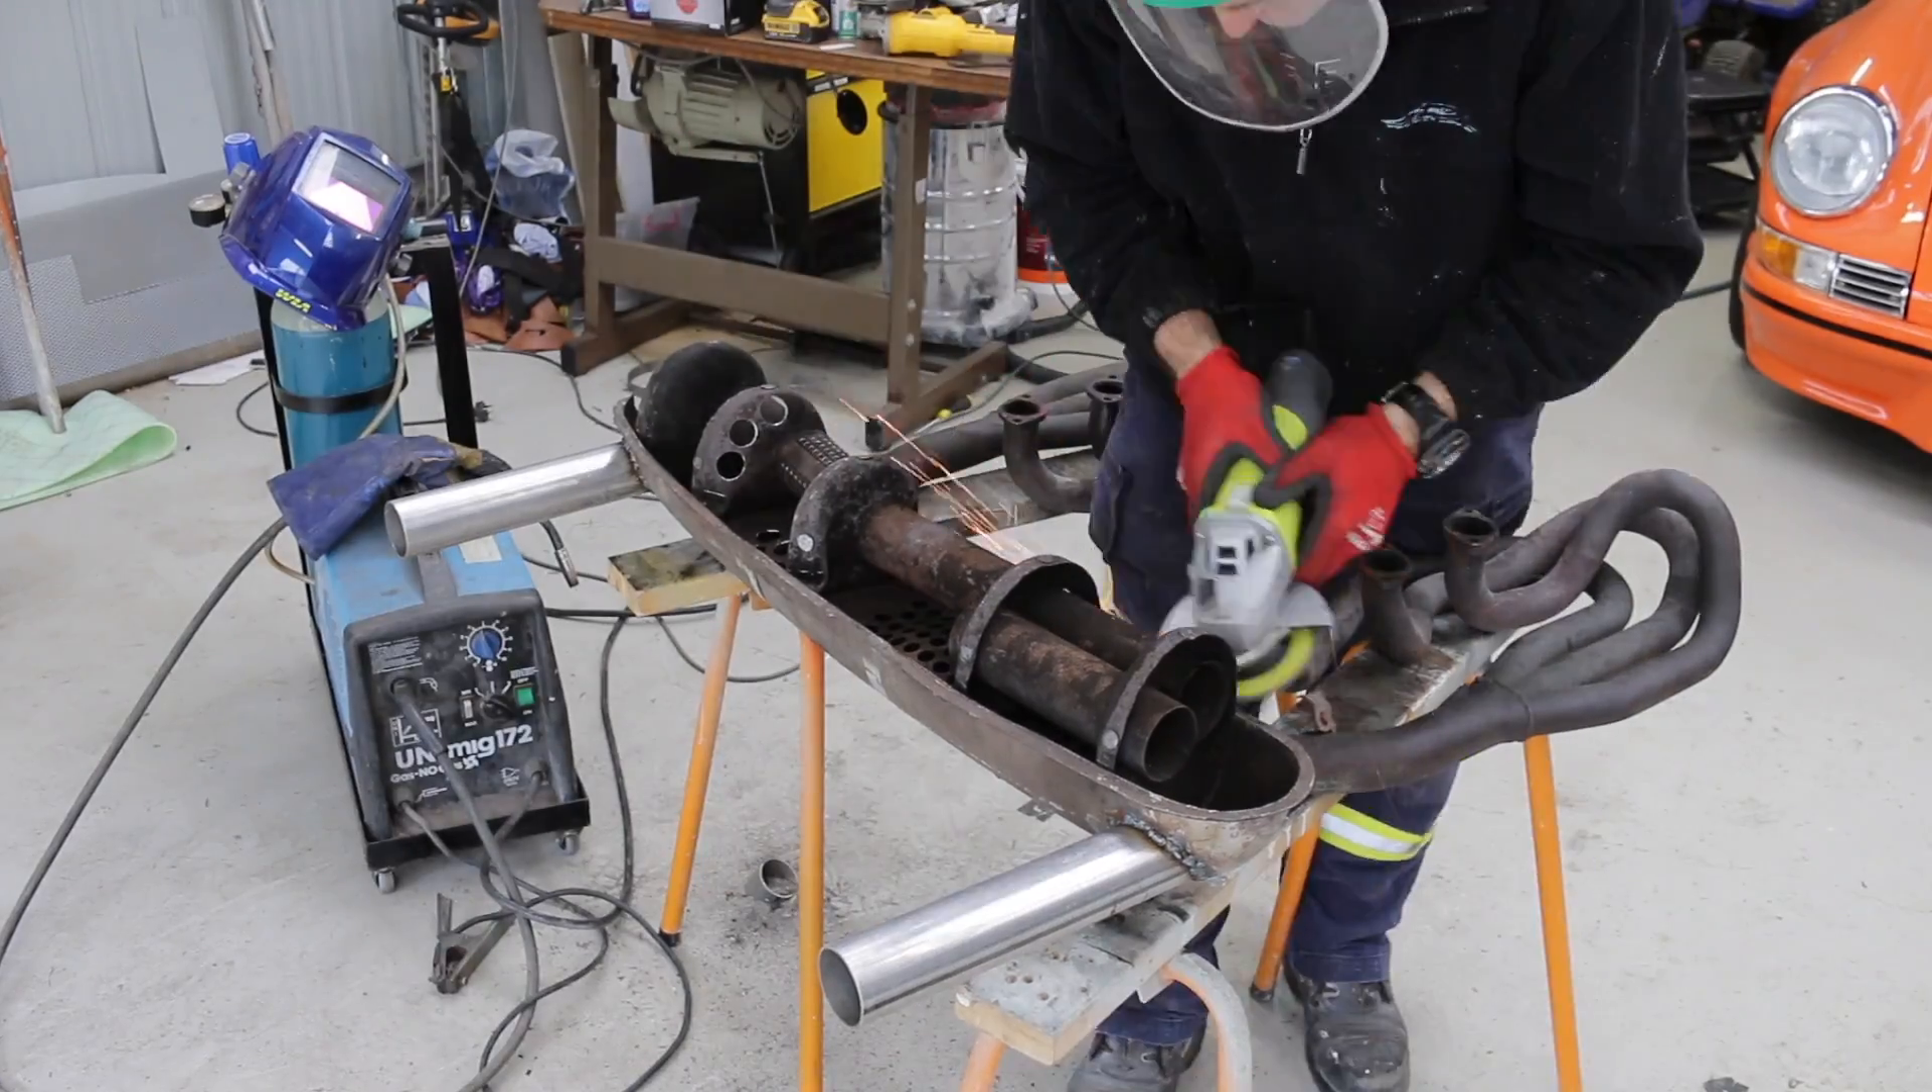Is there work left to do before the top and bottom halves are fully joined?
Yes.